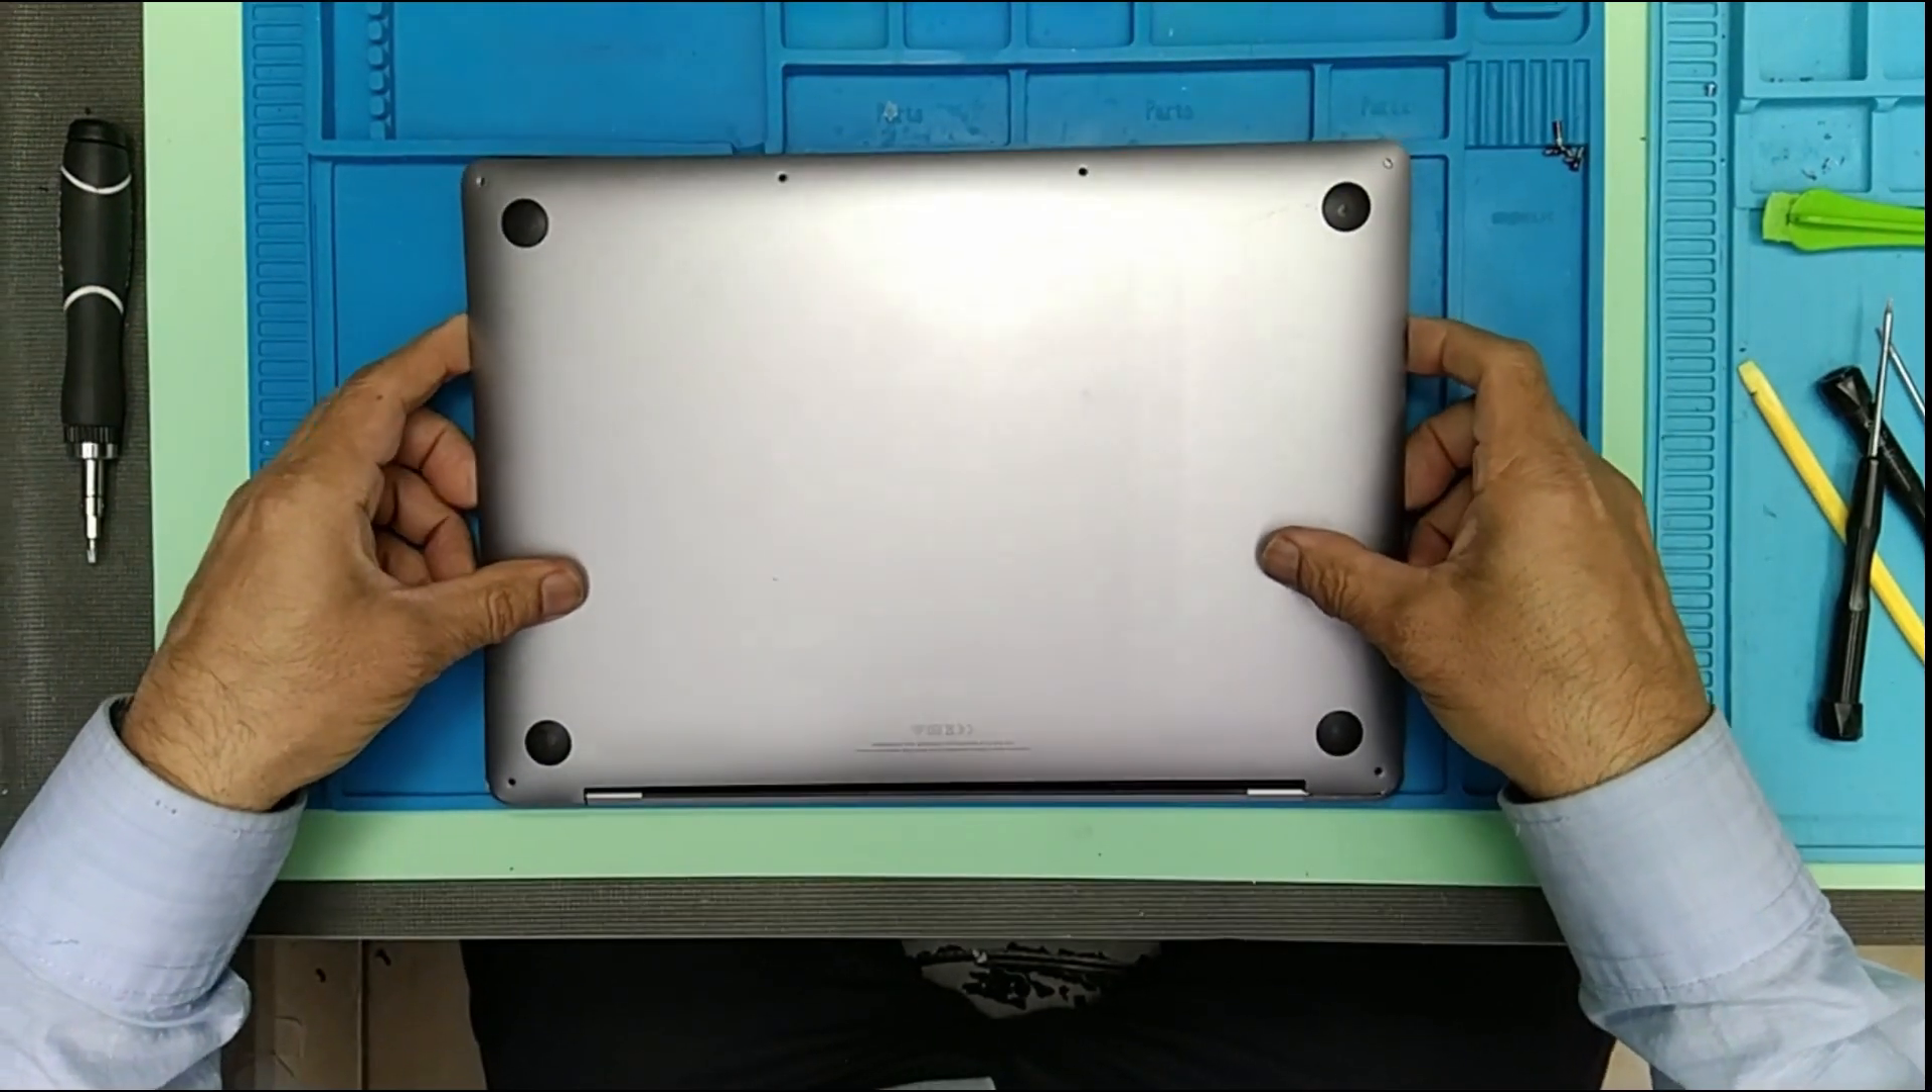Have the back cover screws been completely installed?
No.